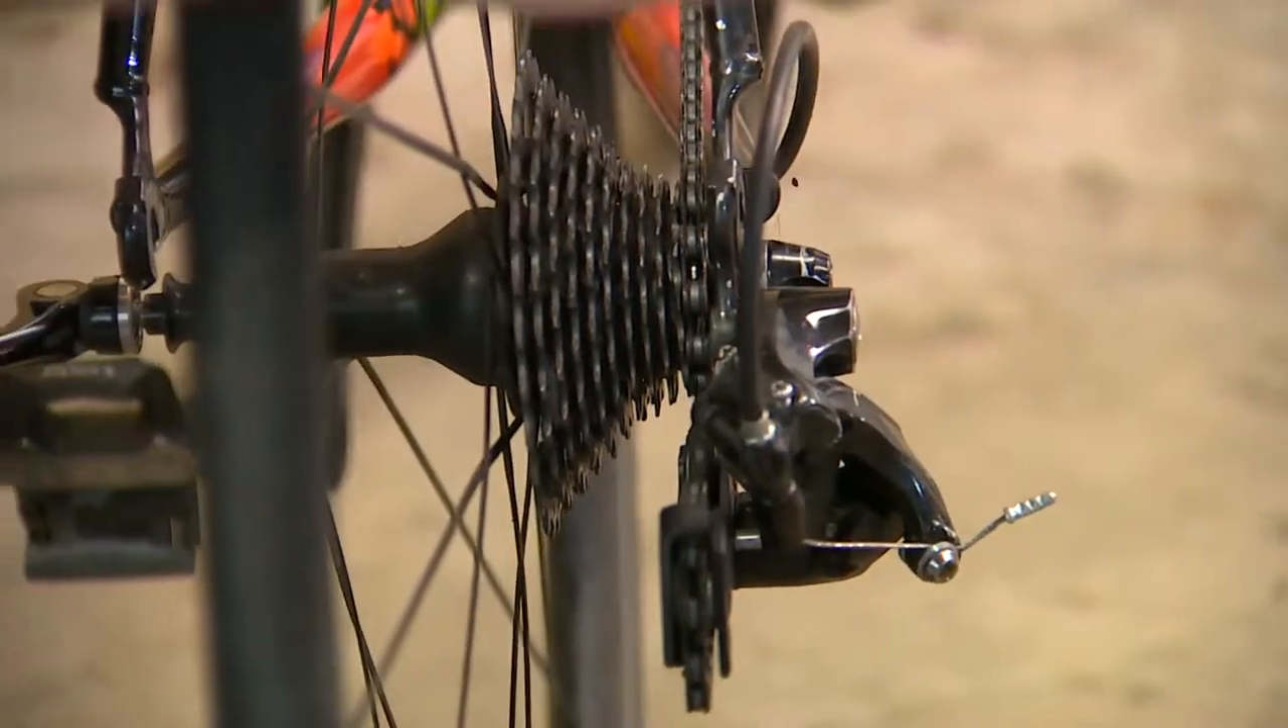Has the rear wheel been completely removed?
No.